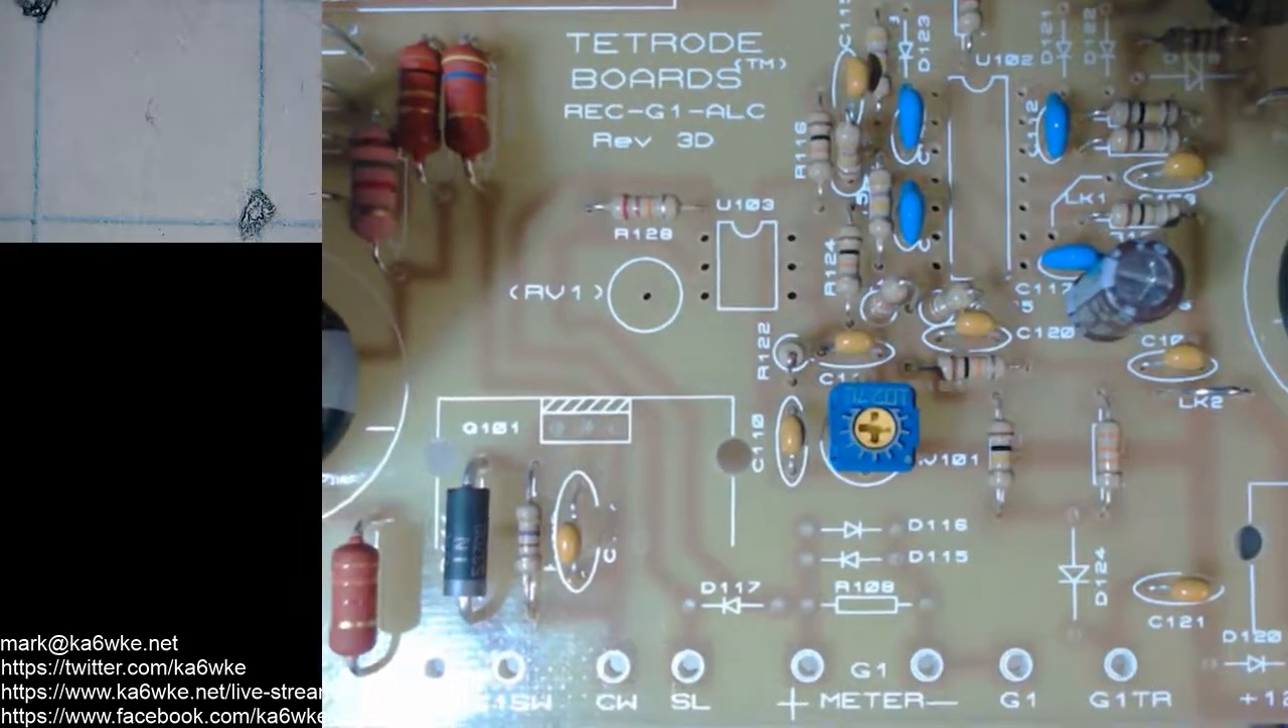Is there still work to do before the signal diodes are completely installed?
Yes.